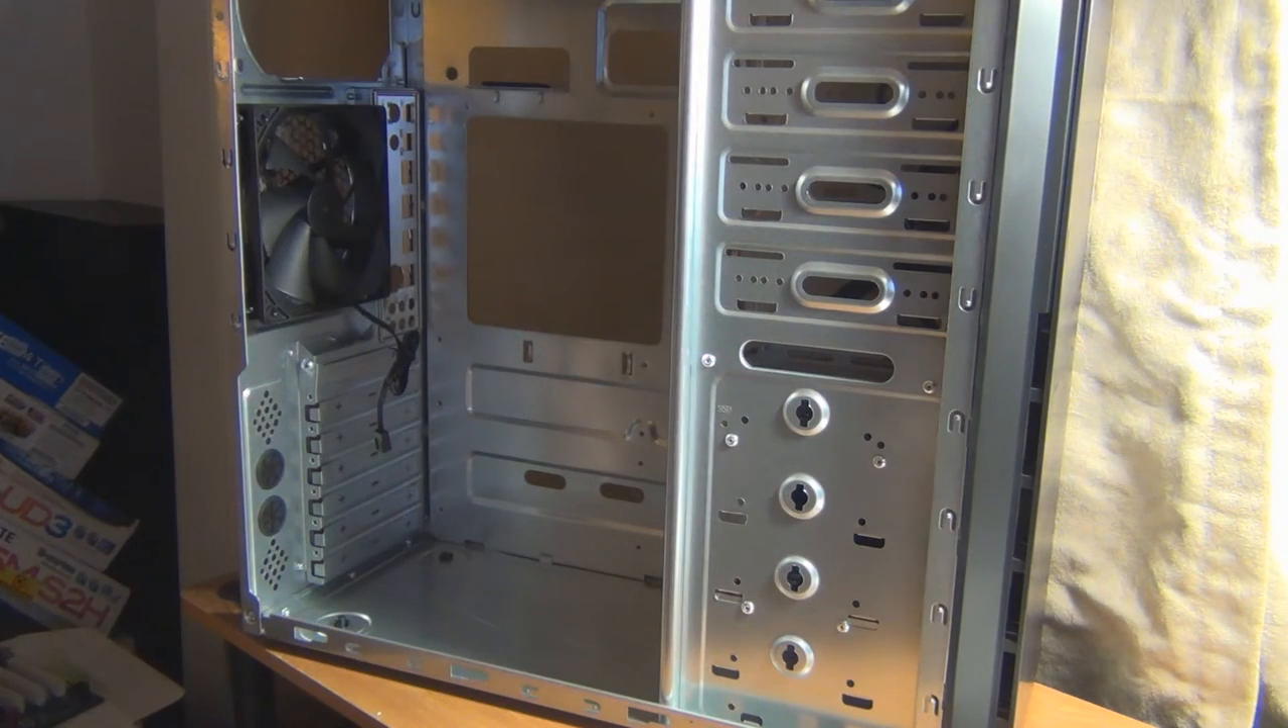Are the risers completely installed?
No.